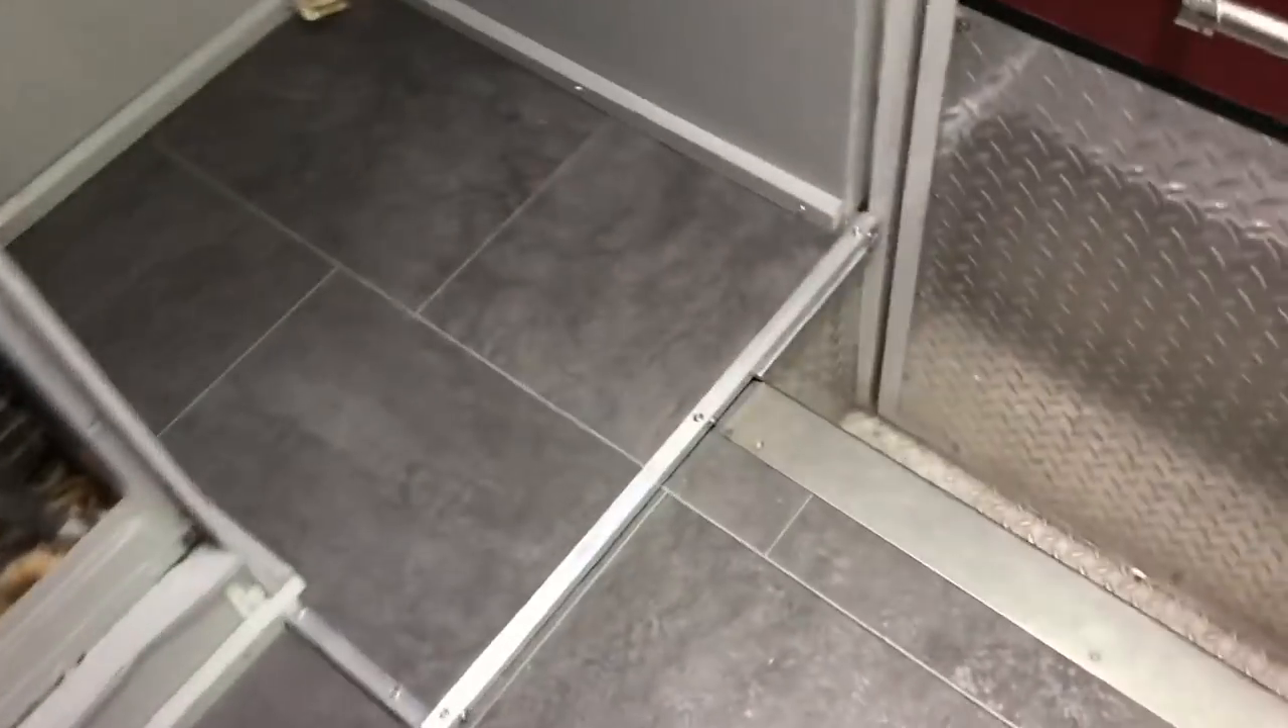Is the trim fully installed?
Yes.